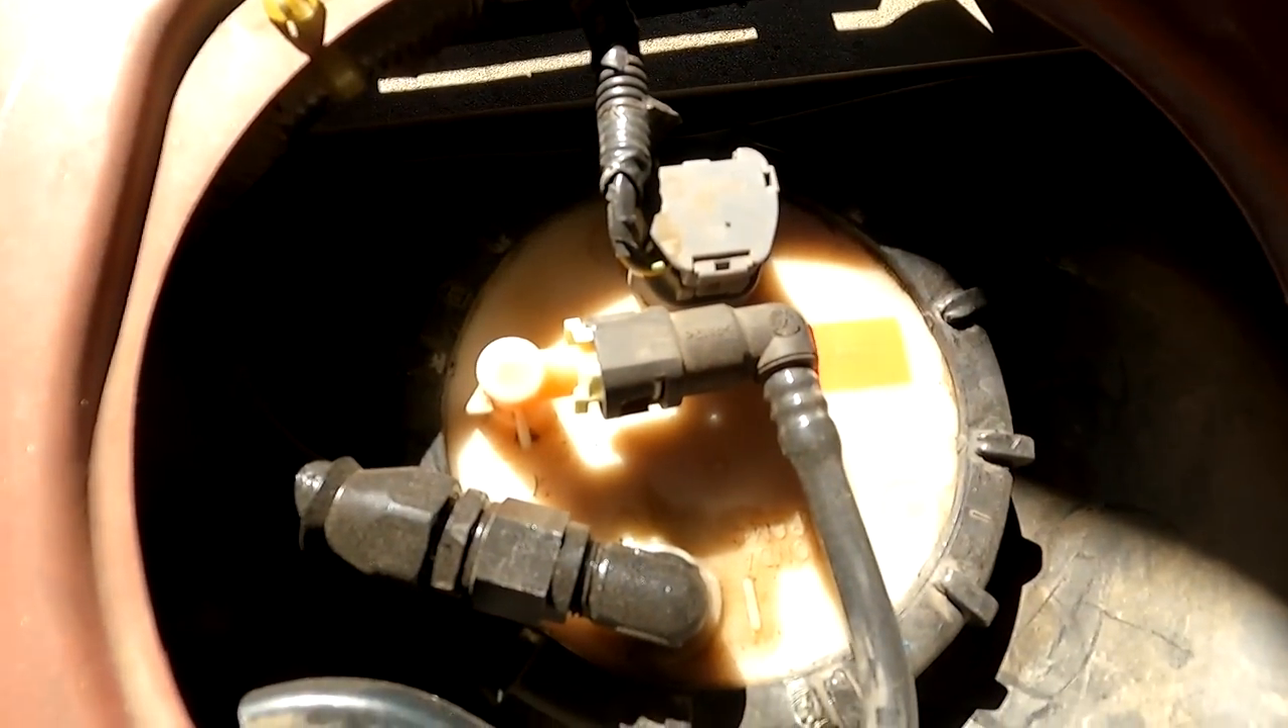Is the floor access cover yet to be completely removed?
No.